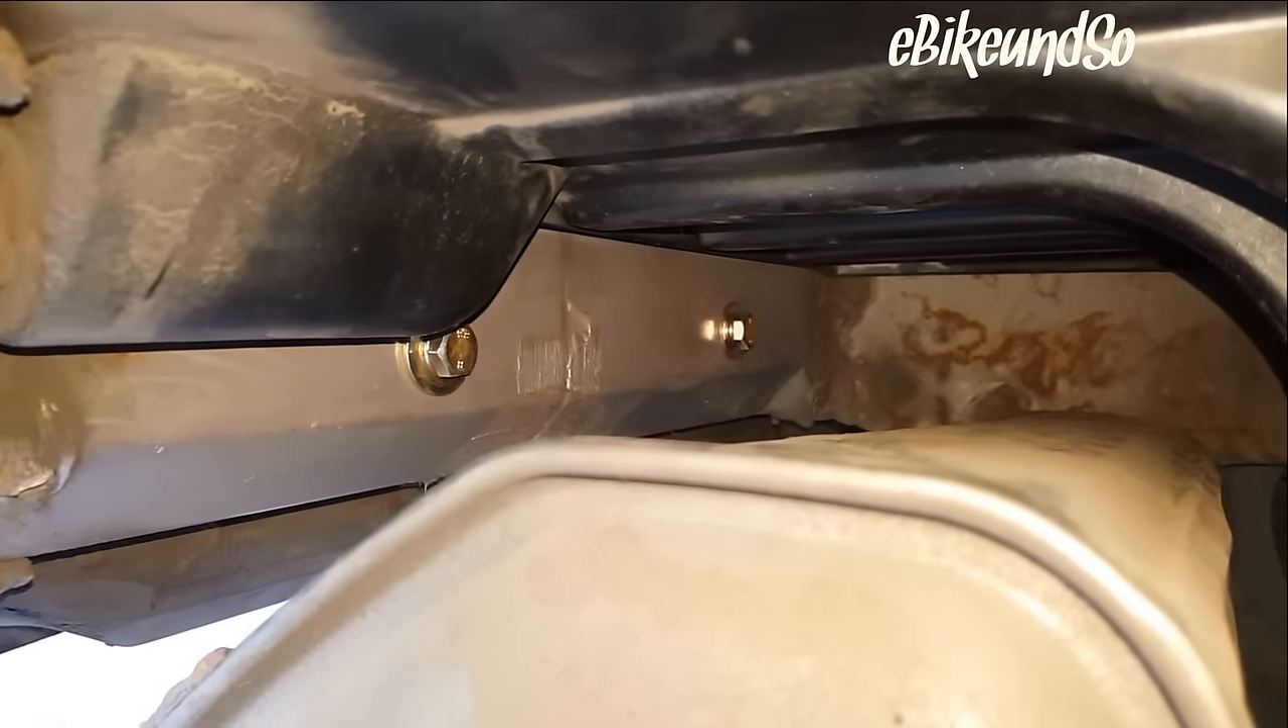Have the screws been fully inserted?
Yes.